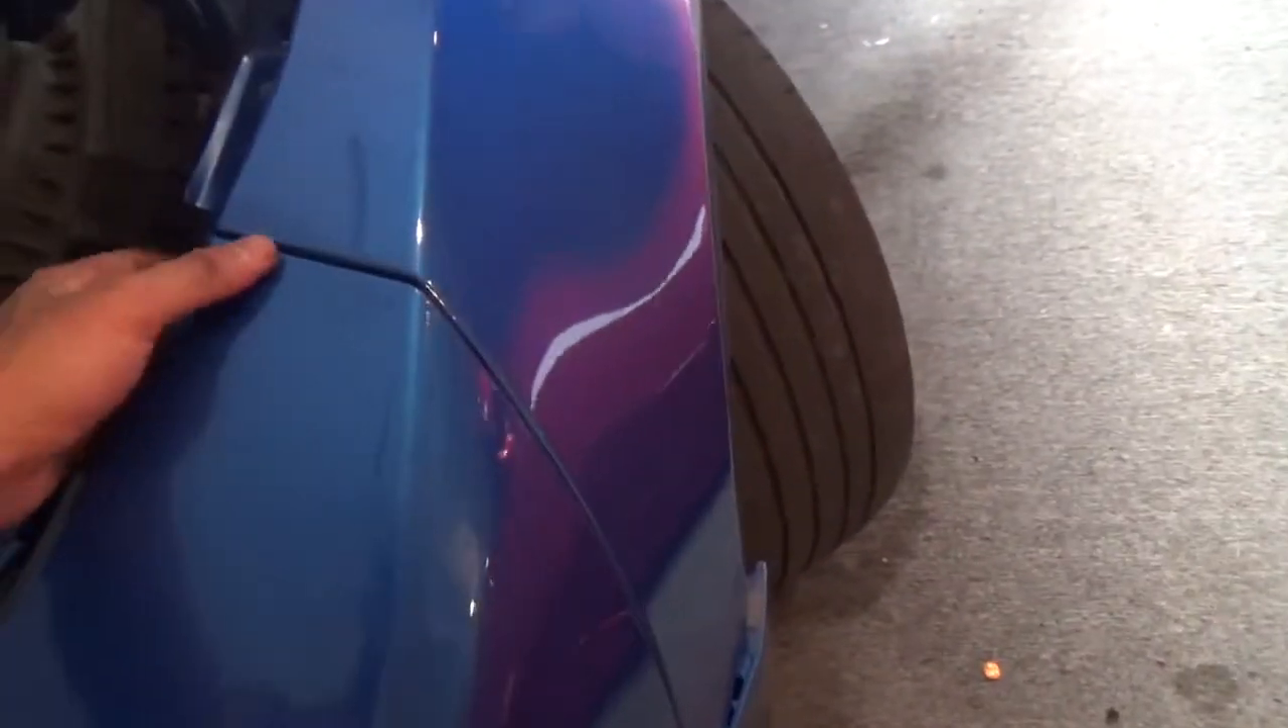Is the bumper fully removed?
No.